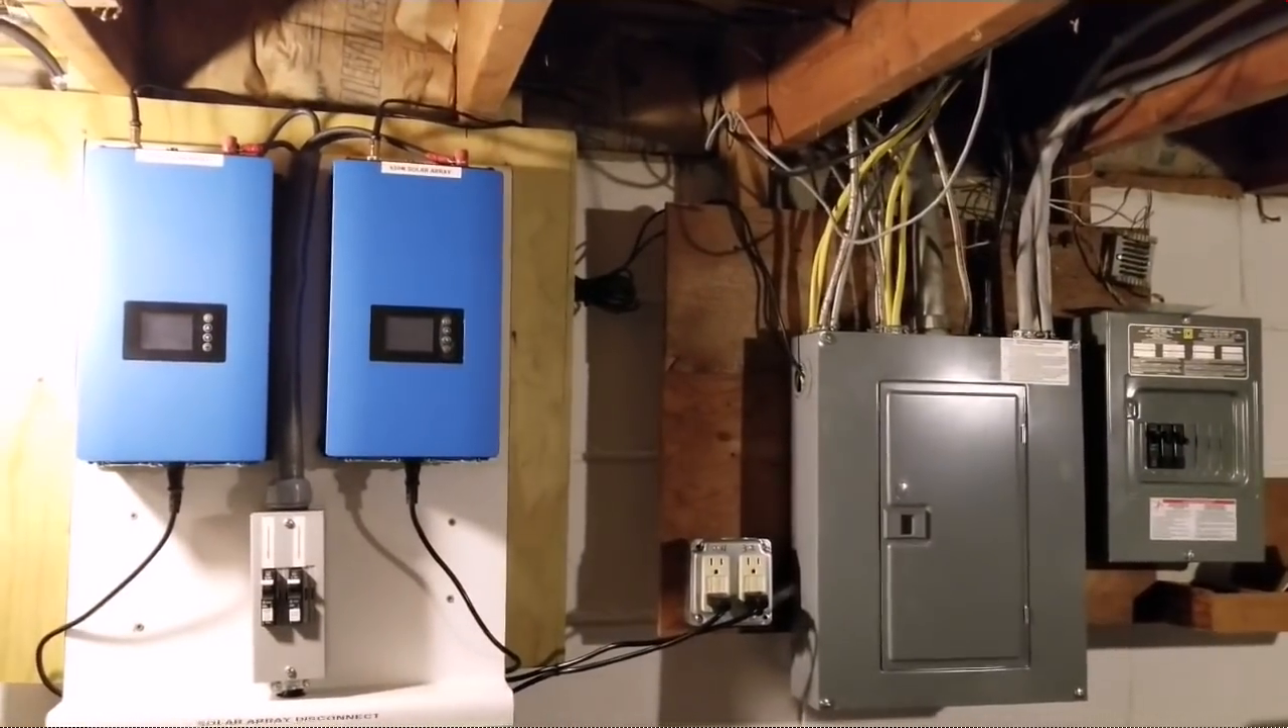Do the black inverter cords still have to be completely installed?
No.